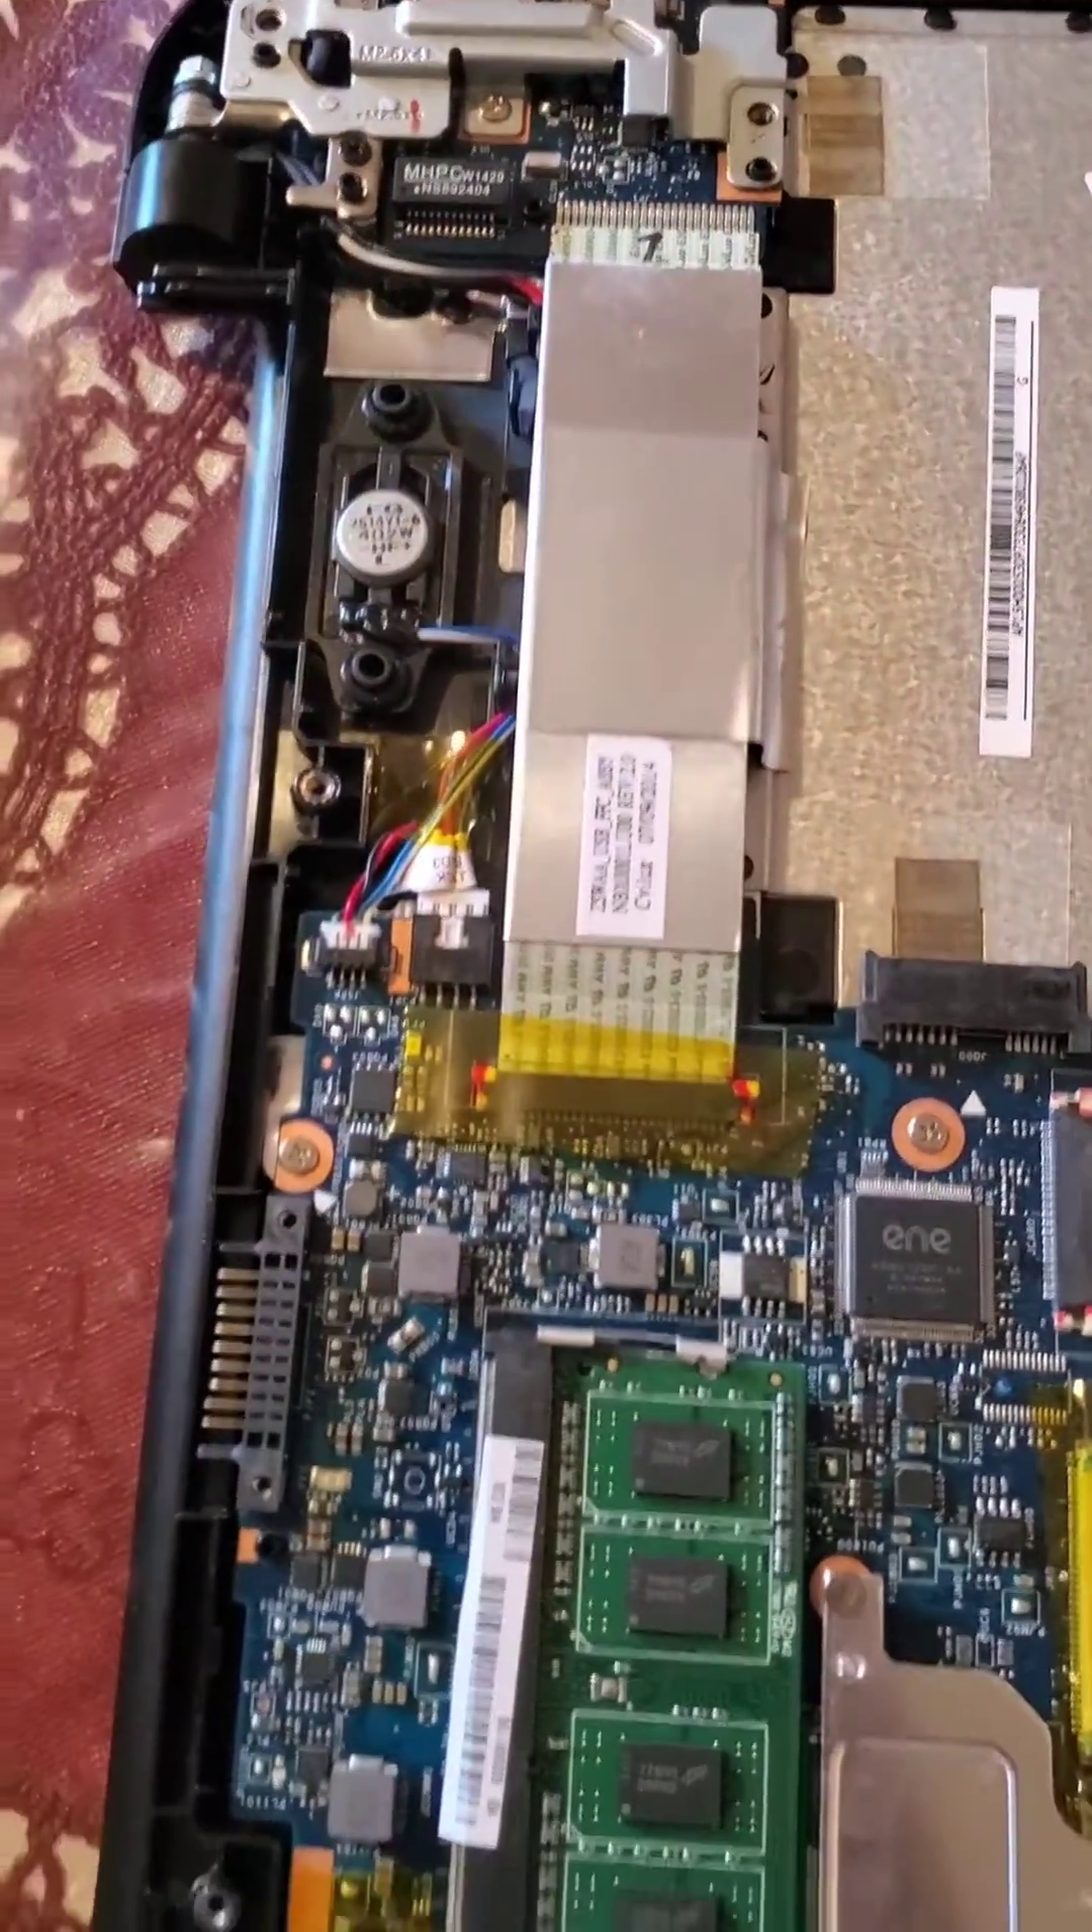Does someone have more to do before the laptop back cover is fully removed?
No.